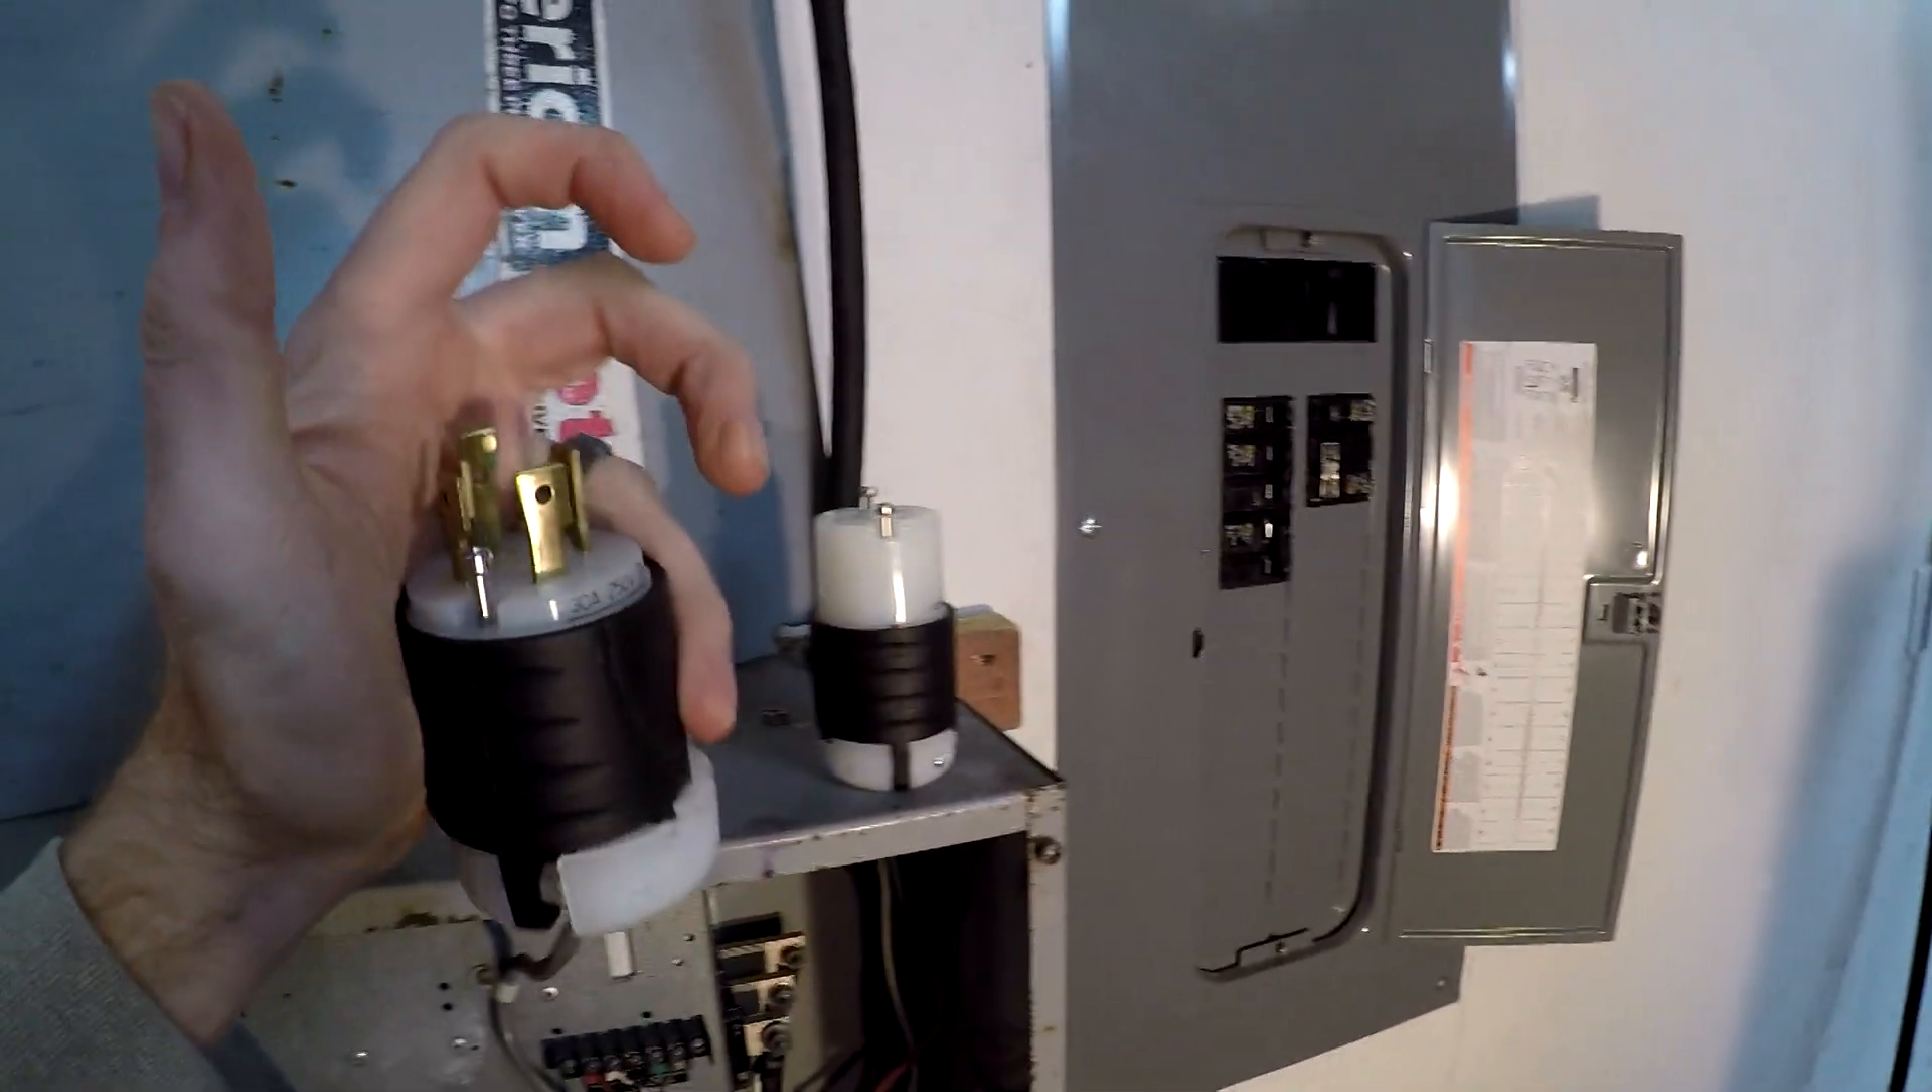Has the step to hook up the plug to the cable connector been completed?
No.